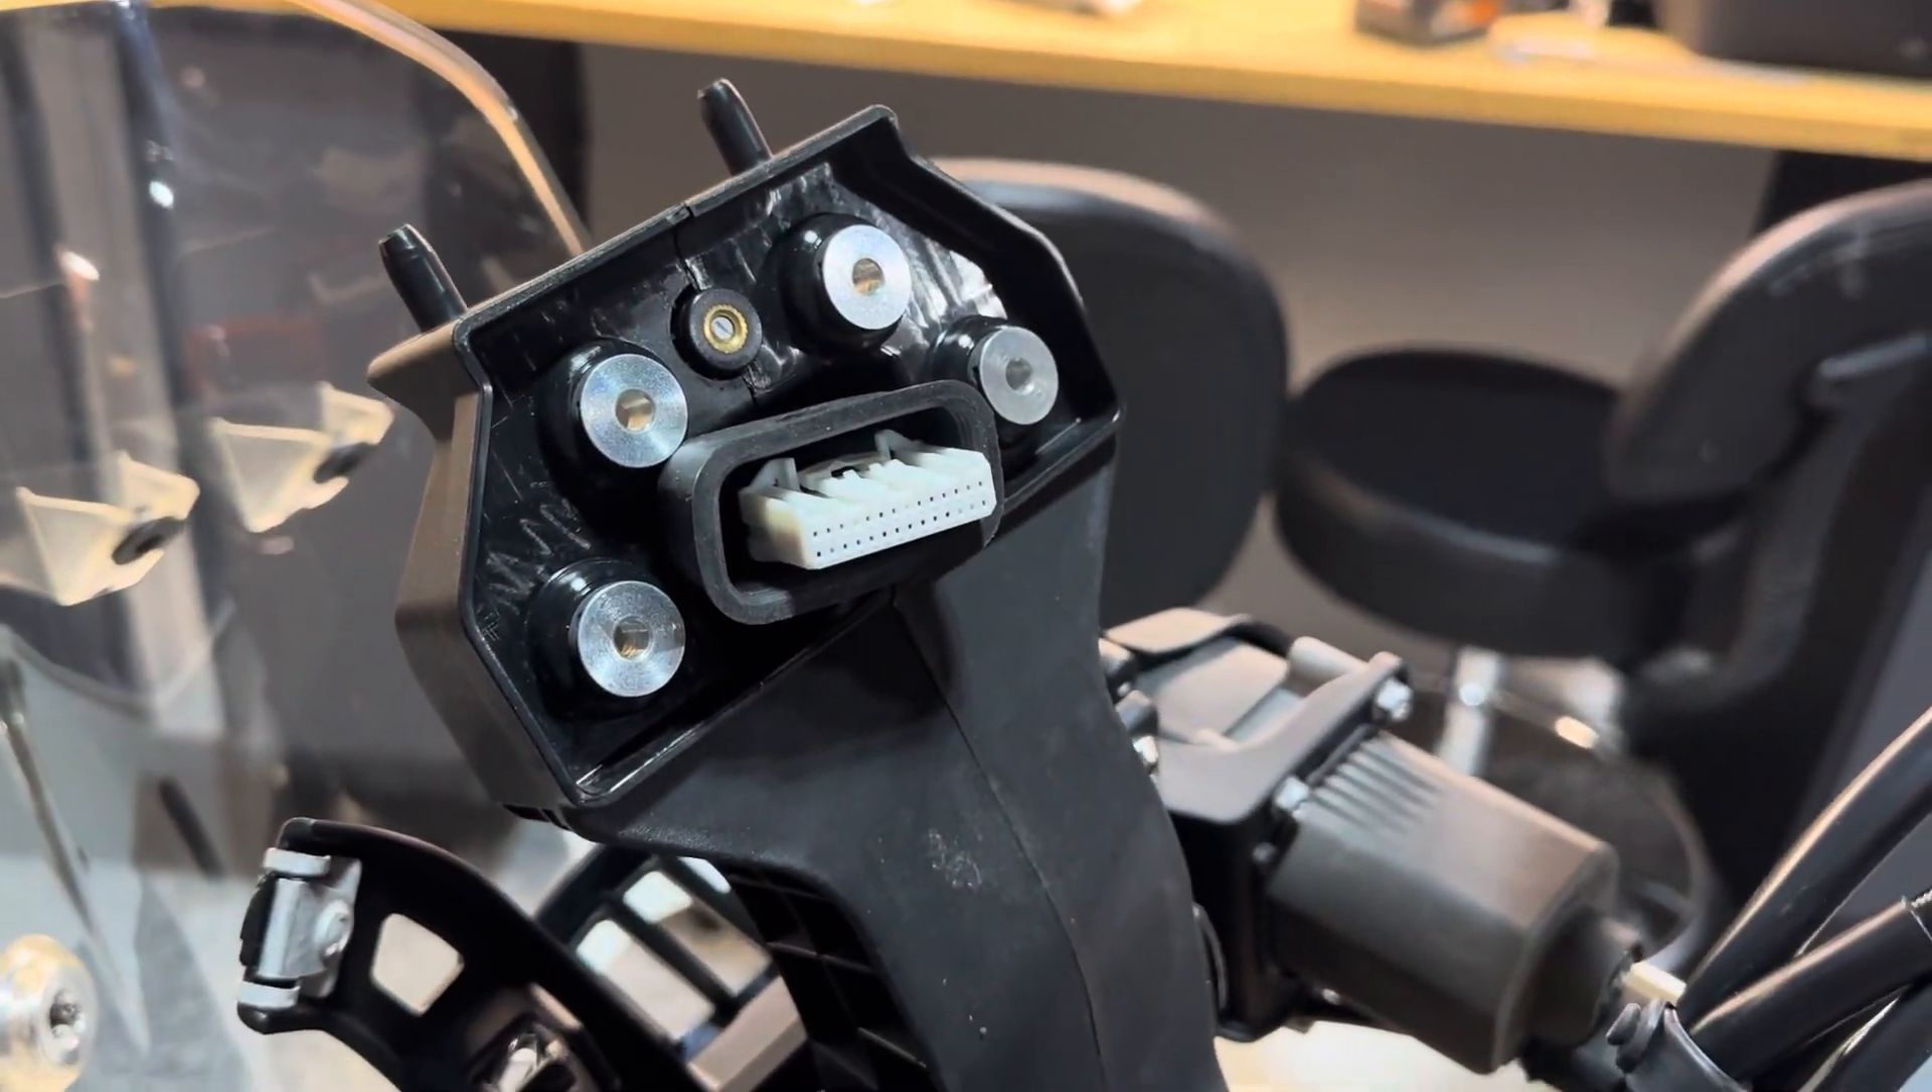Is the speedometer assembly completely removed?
Yes.